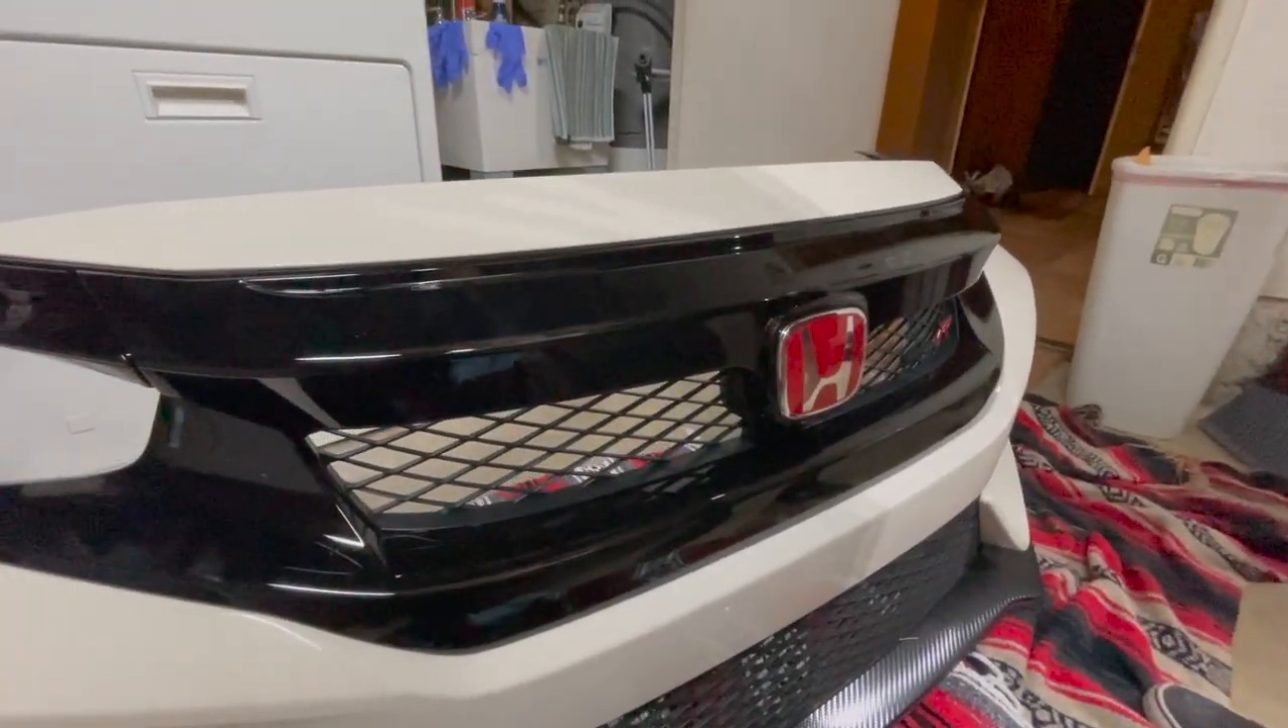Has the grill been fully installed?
Yes.